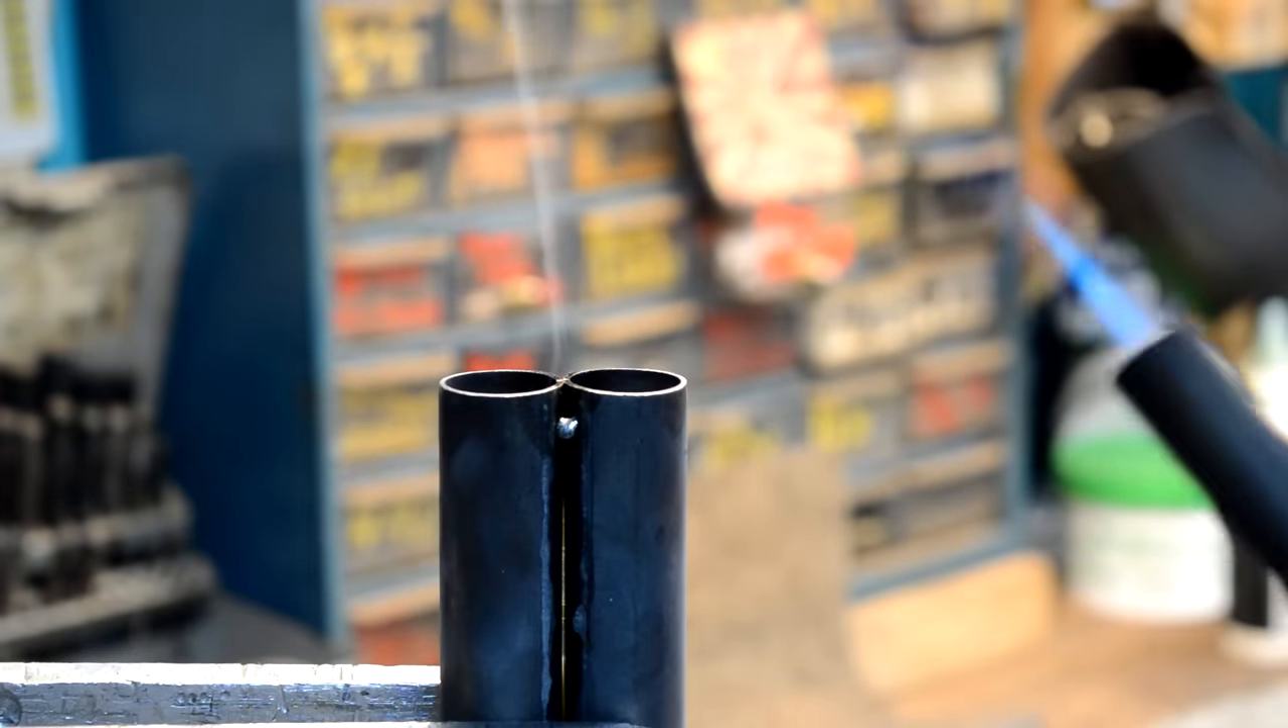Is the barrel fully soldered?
No.